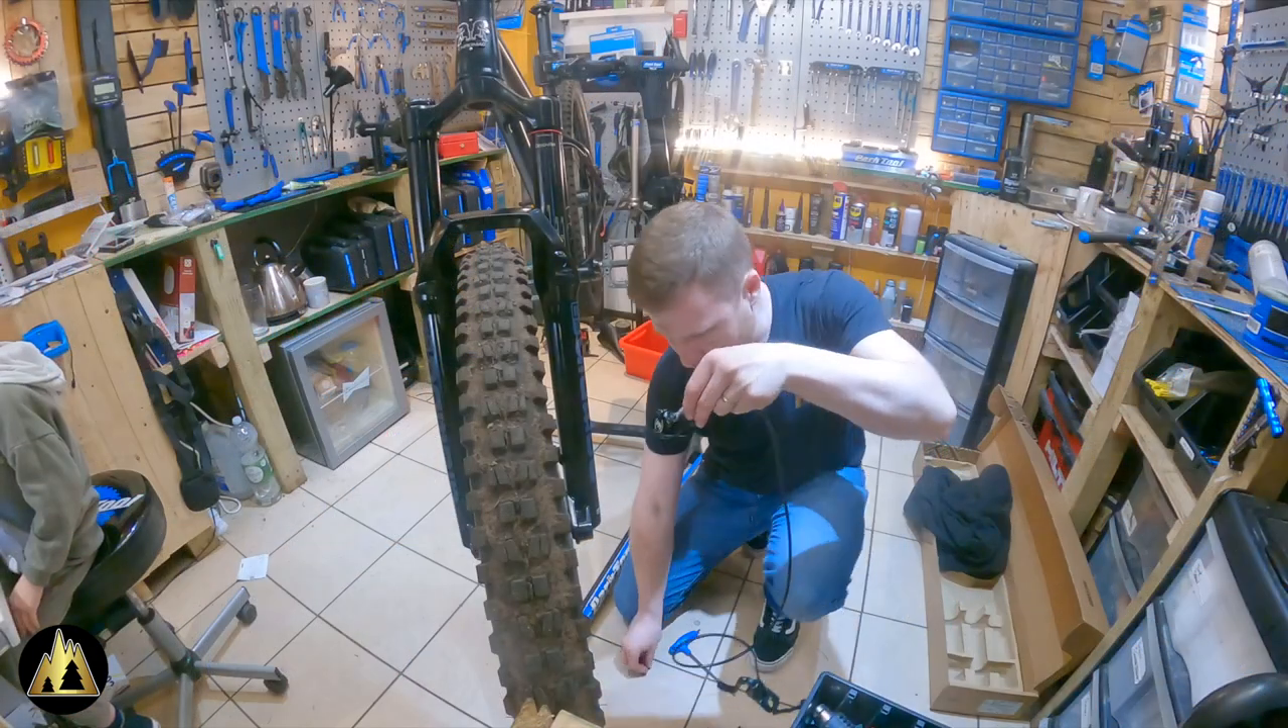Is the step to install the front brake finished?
No.